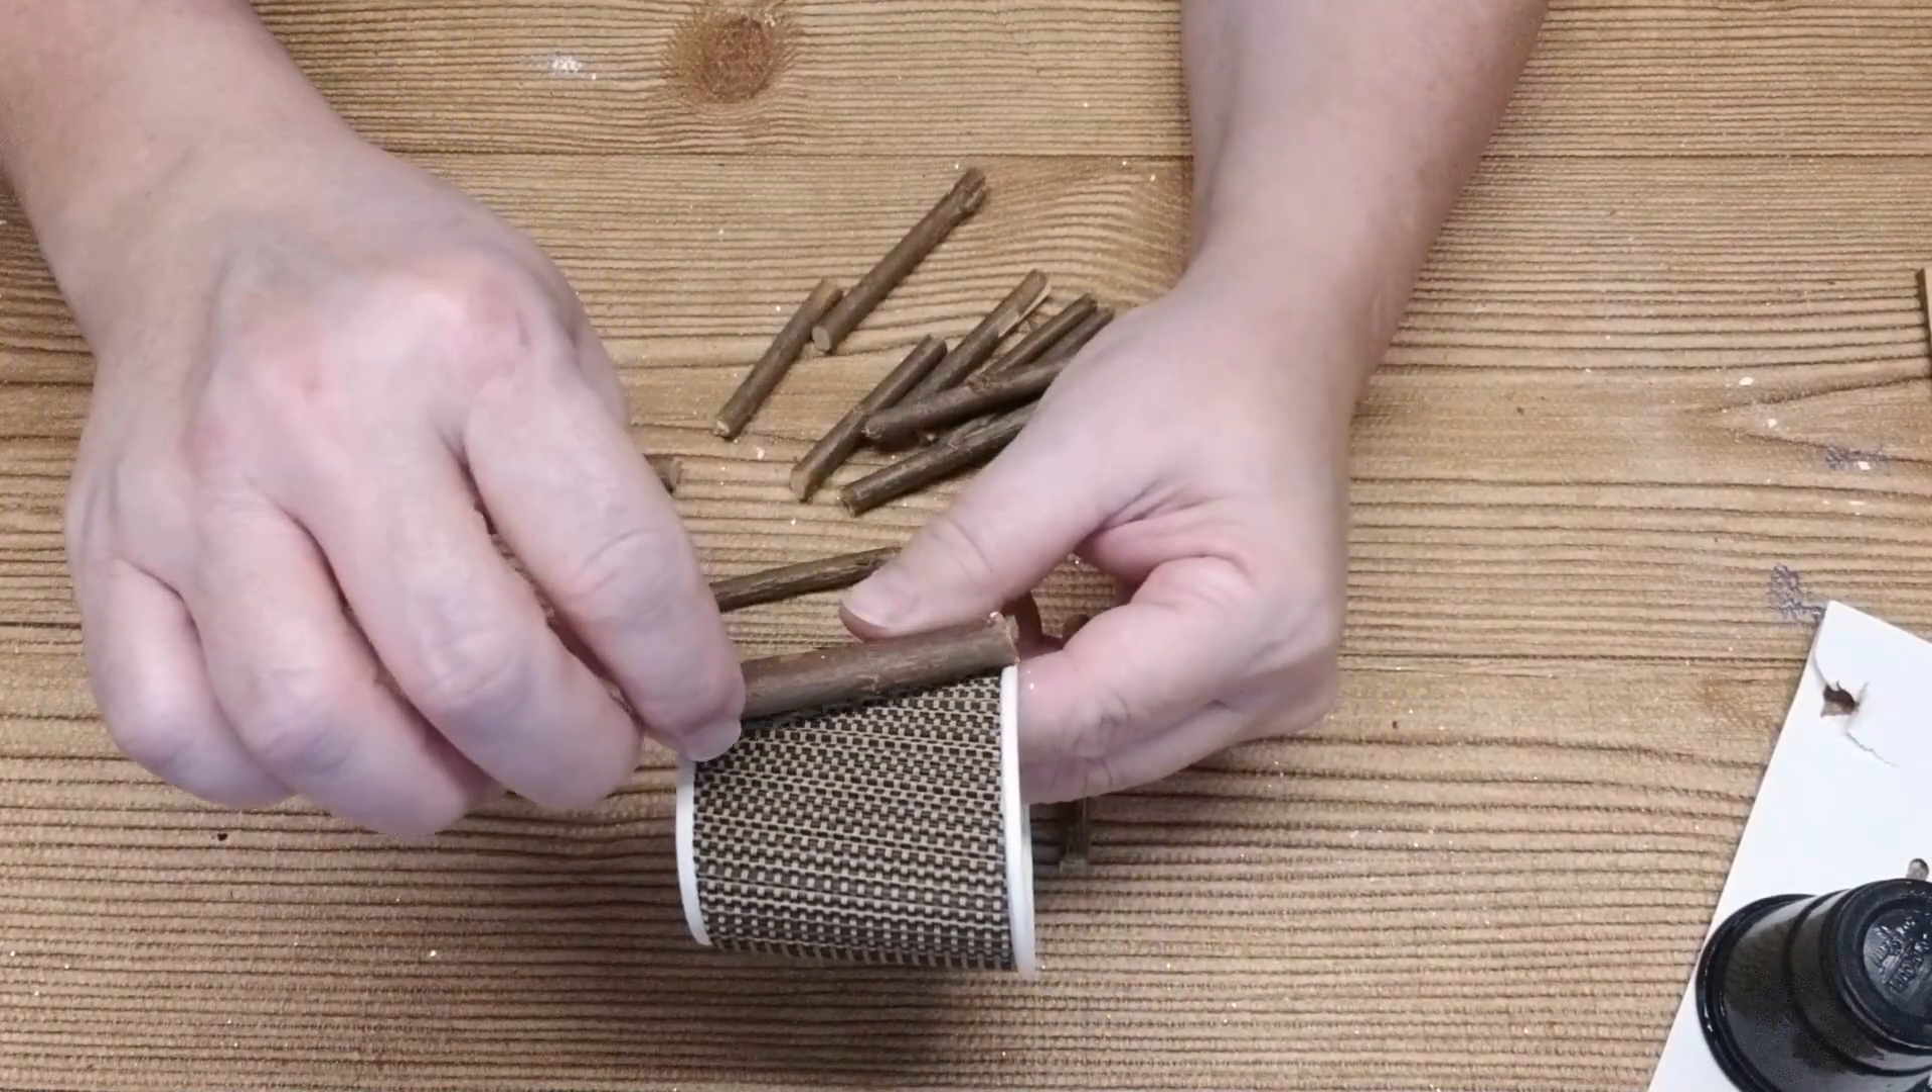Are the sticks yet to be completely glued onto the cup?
Yes.